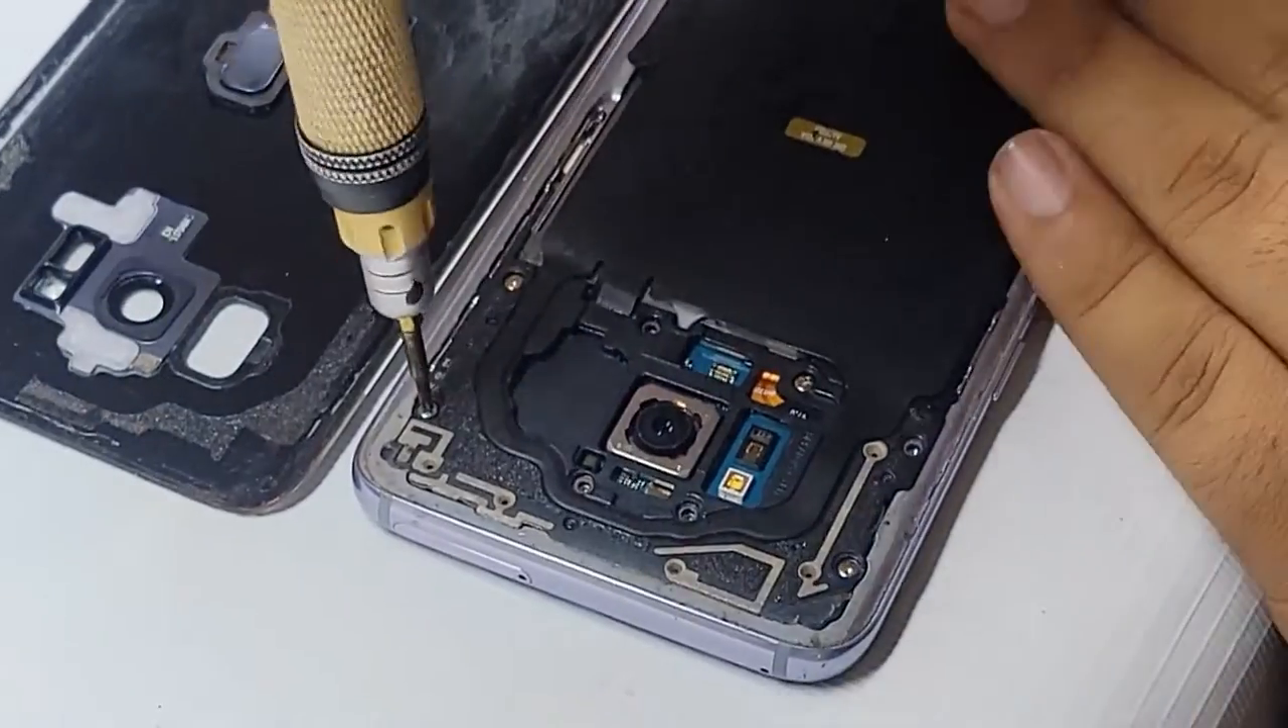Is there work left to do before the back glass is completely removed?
No.